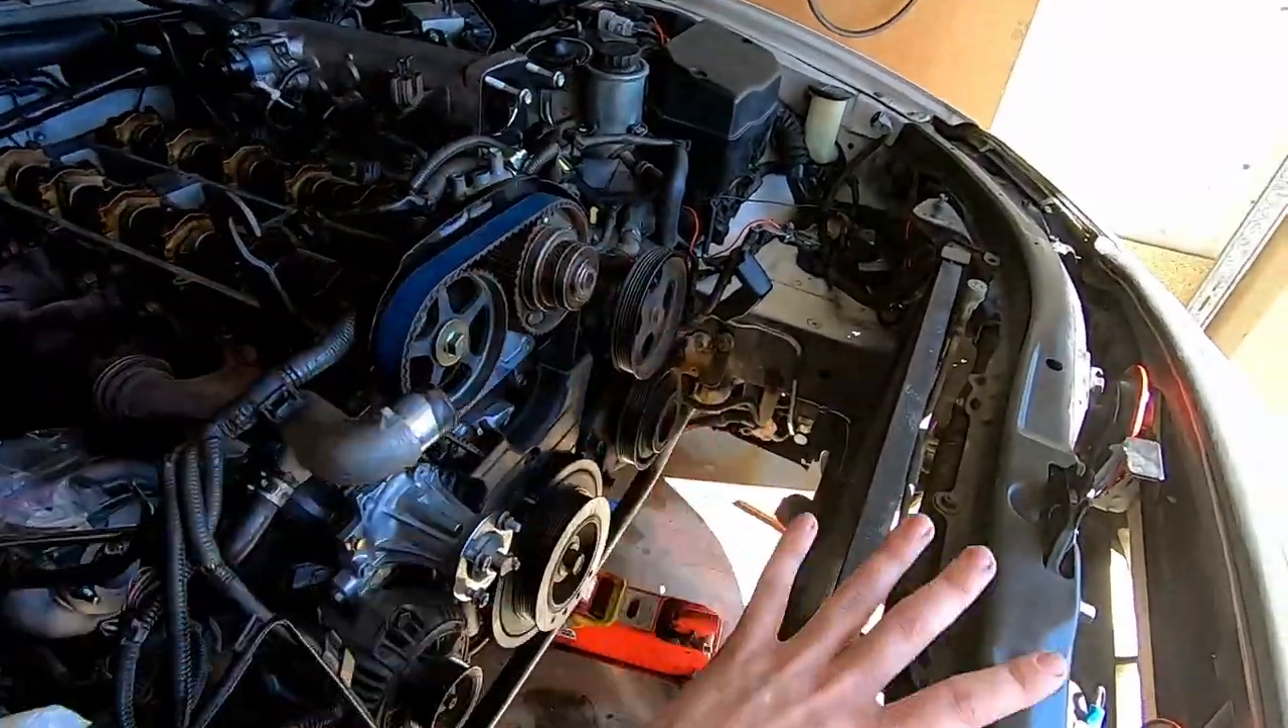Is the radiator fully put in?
No.